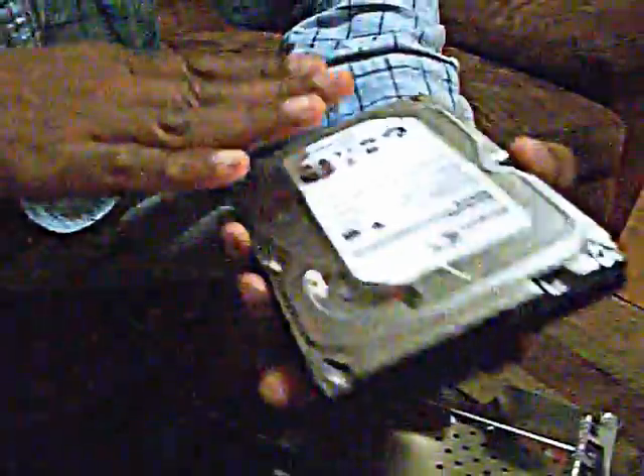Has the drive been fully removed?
Yes.